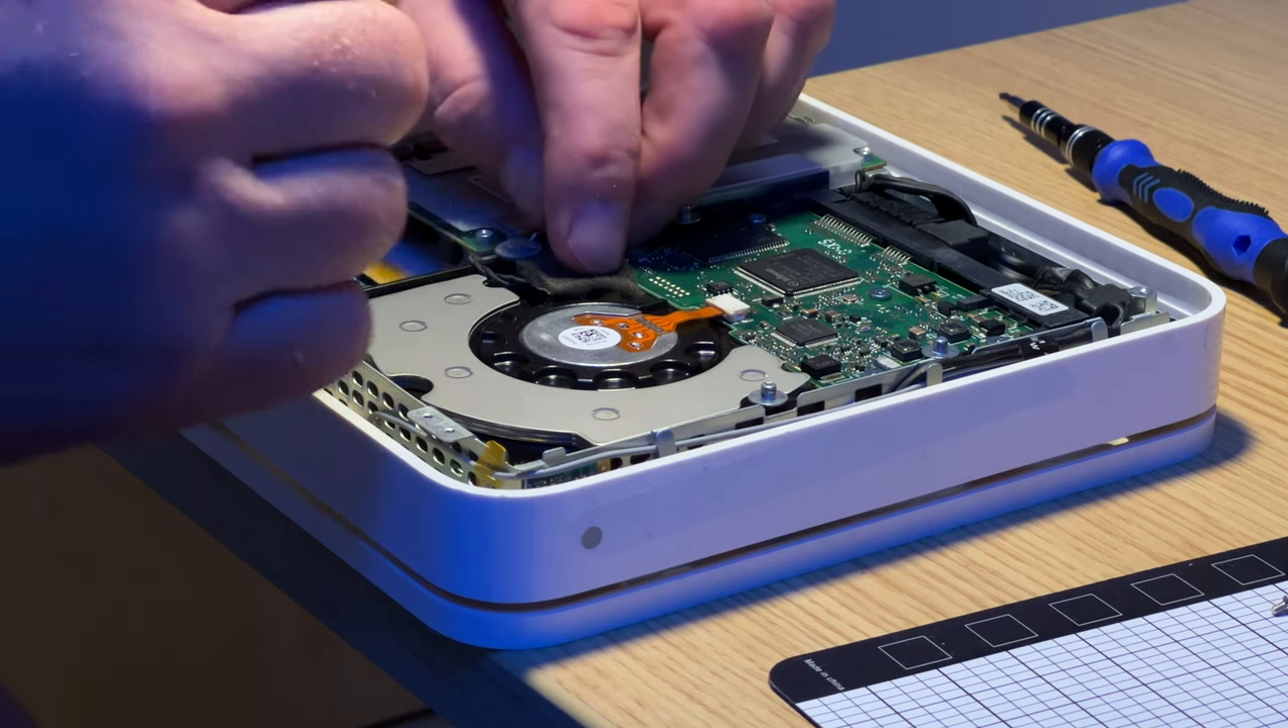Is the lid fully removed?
Yes.